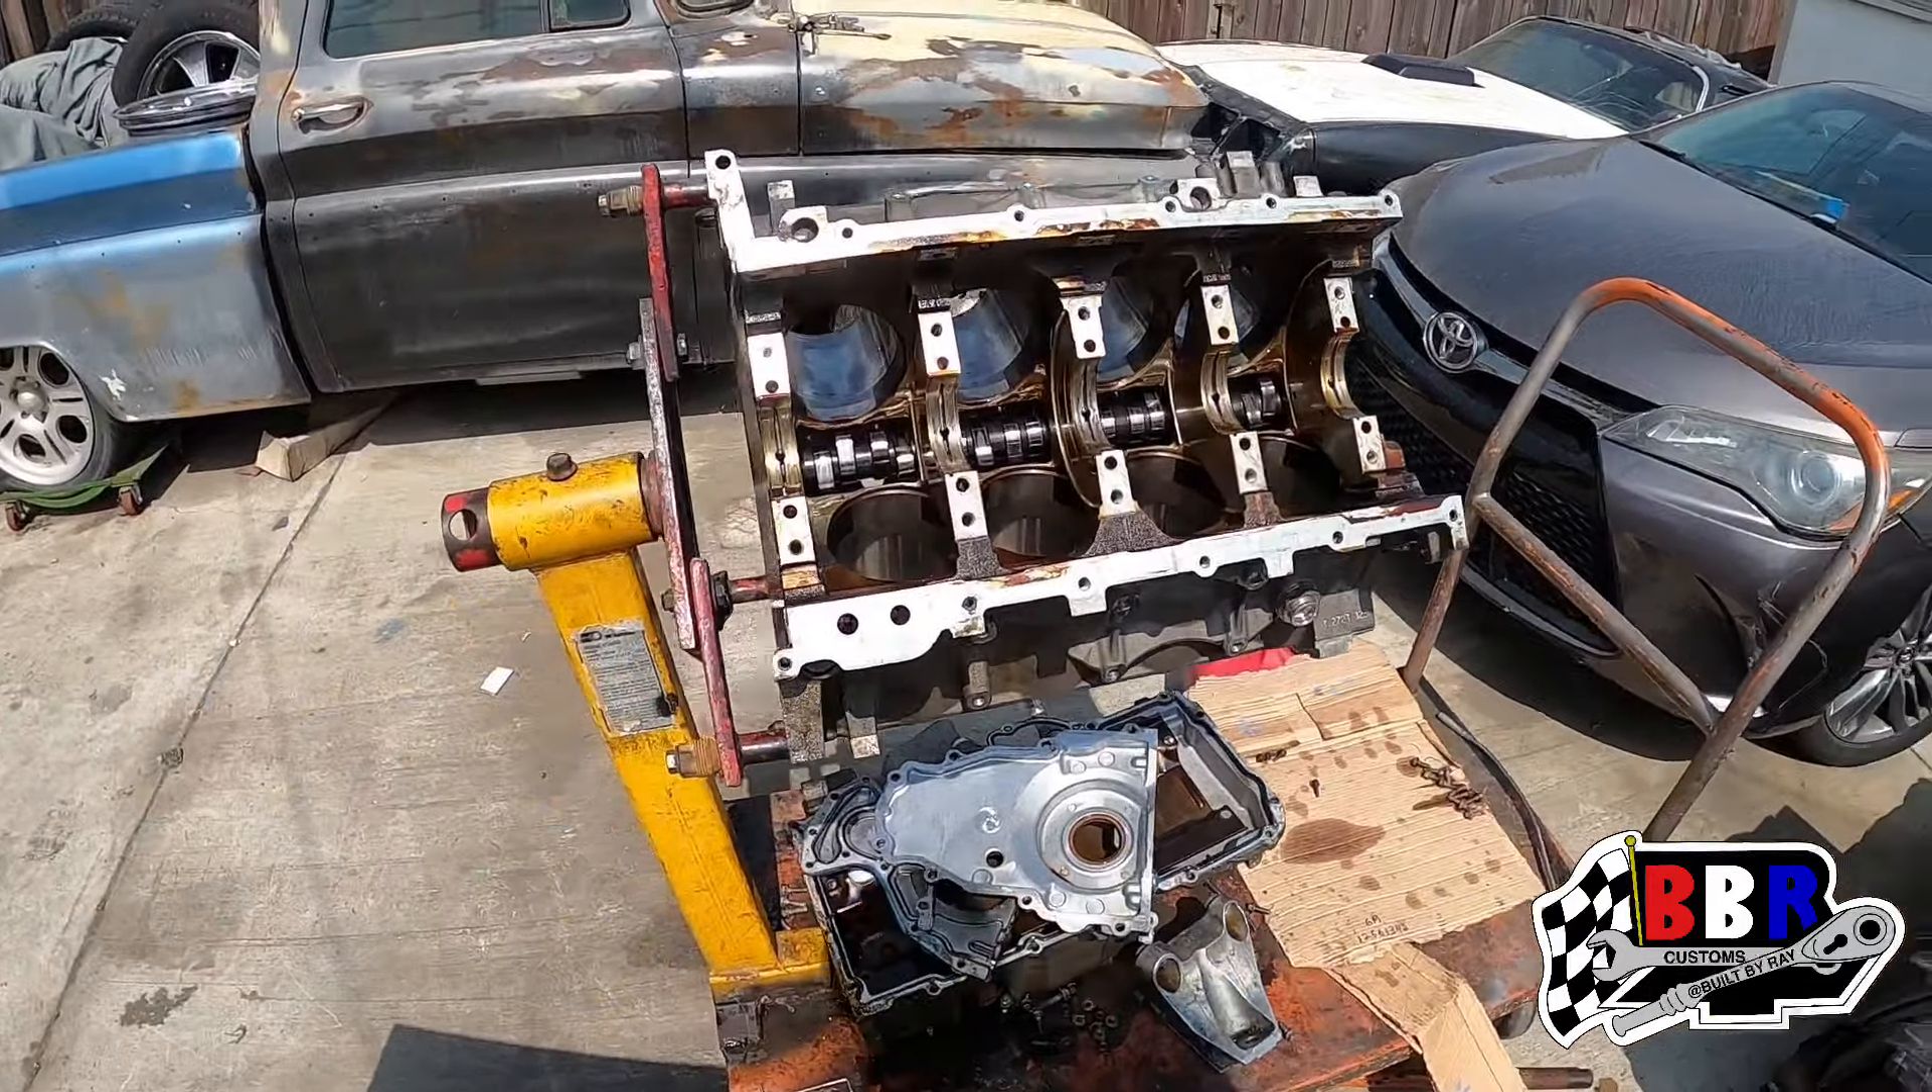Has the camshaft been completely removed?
No.